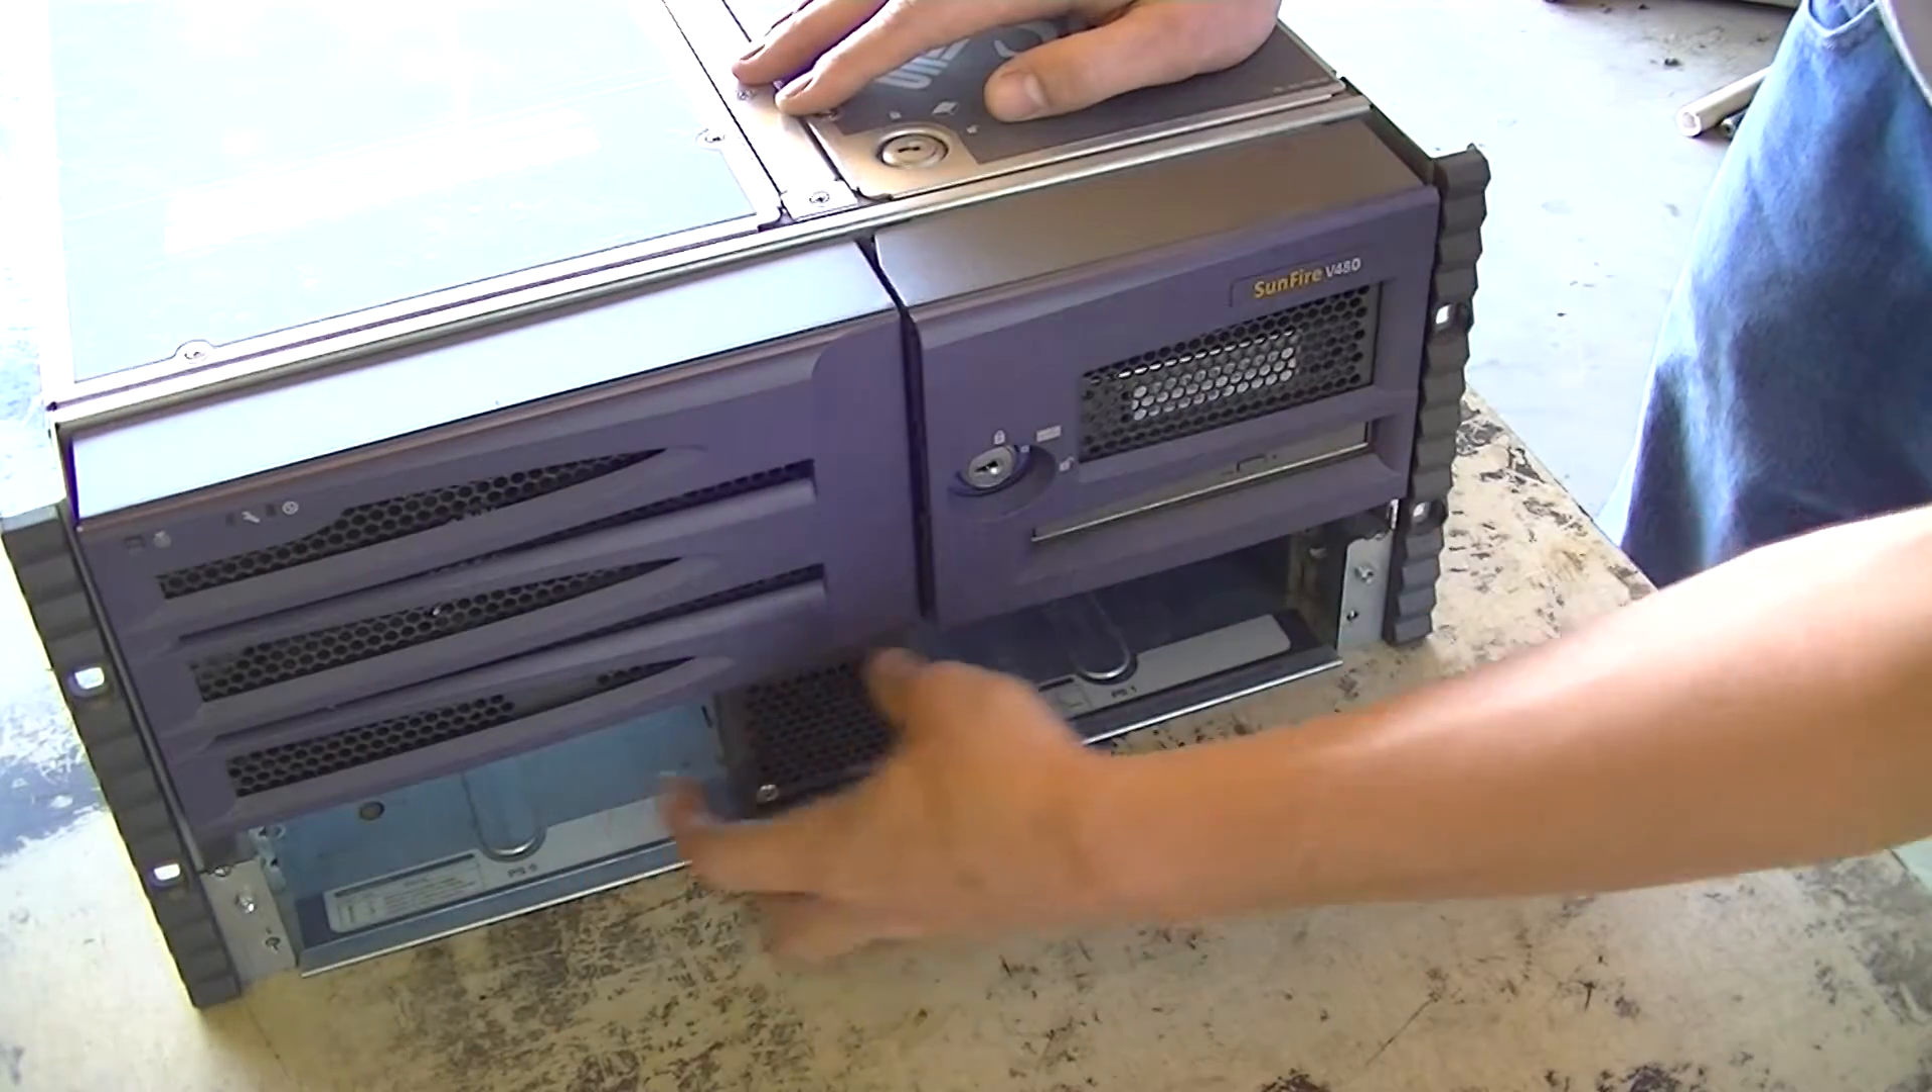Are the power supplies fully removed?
Yes.